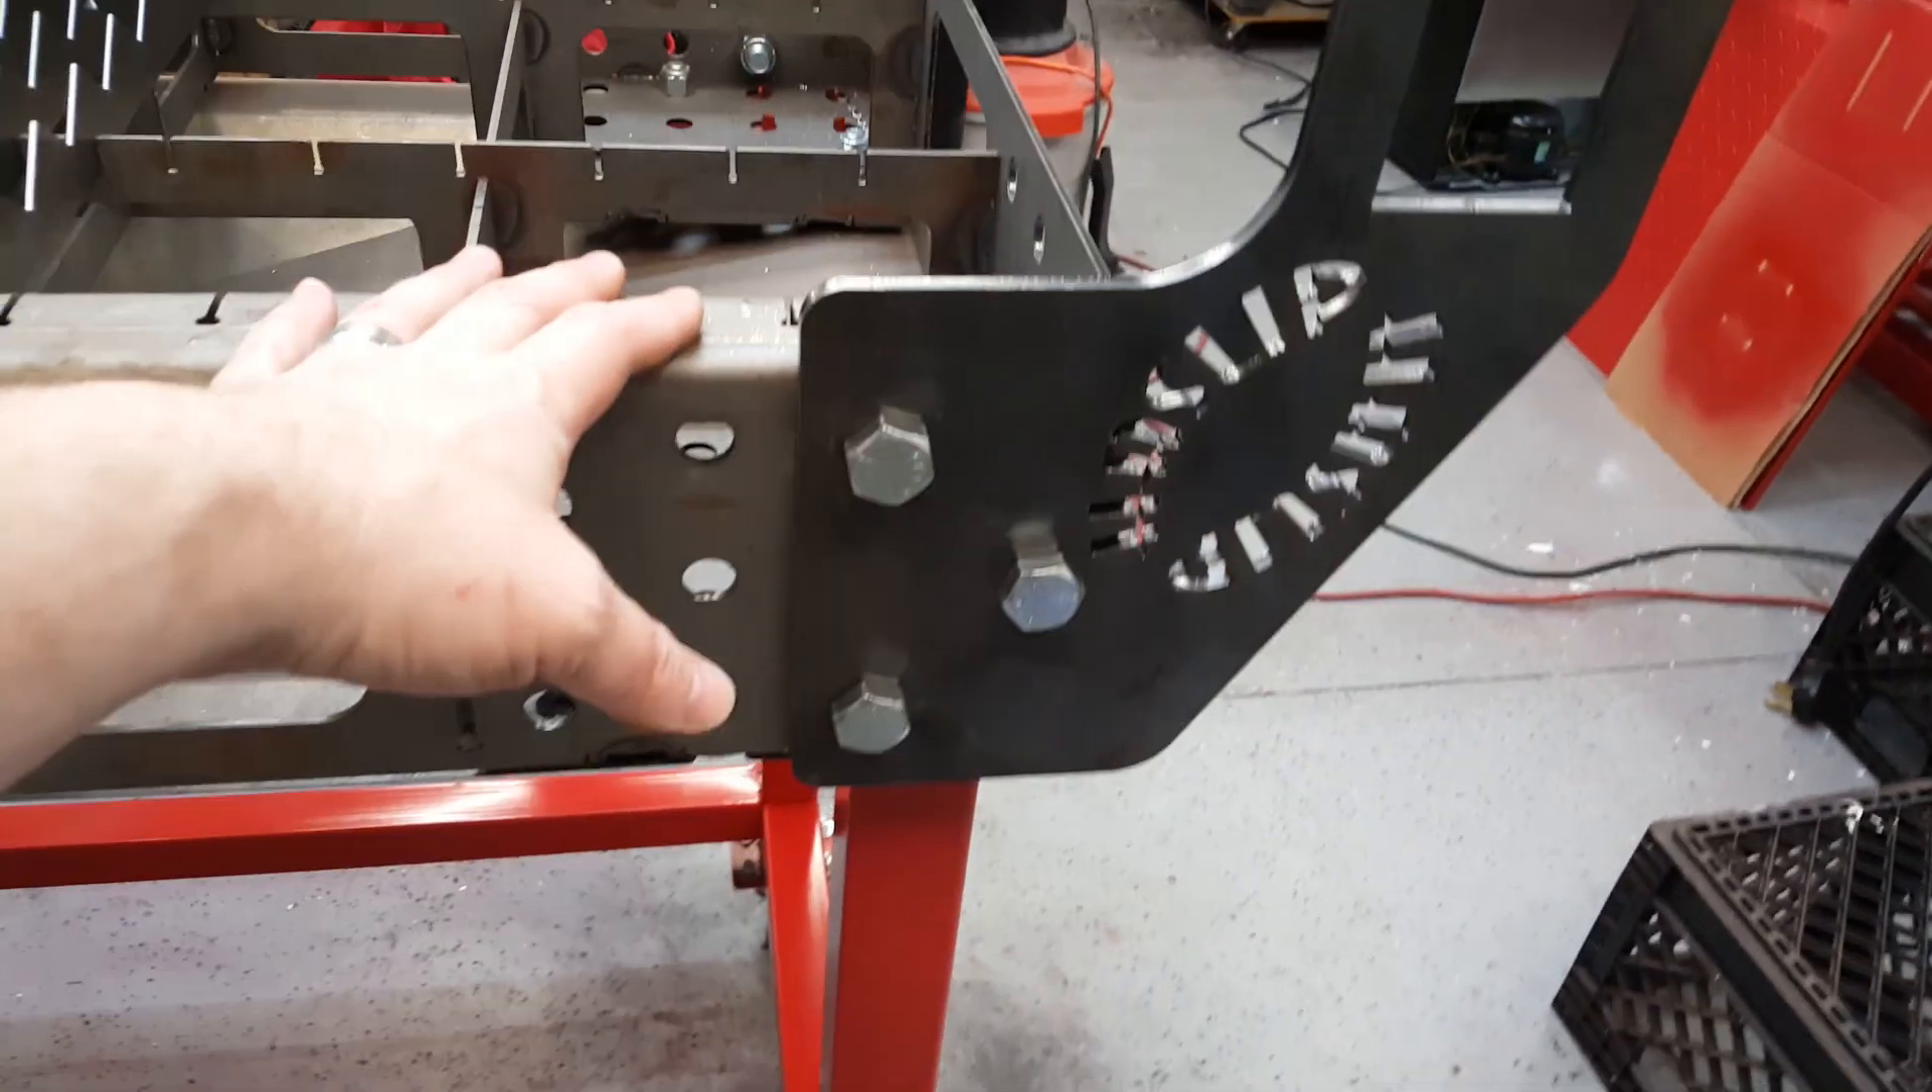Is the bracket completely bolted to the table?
Yes.